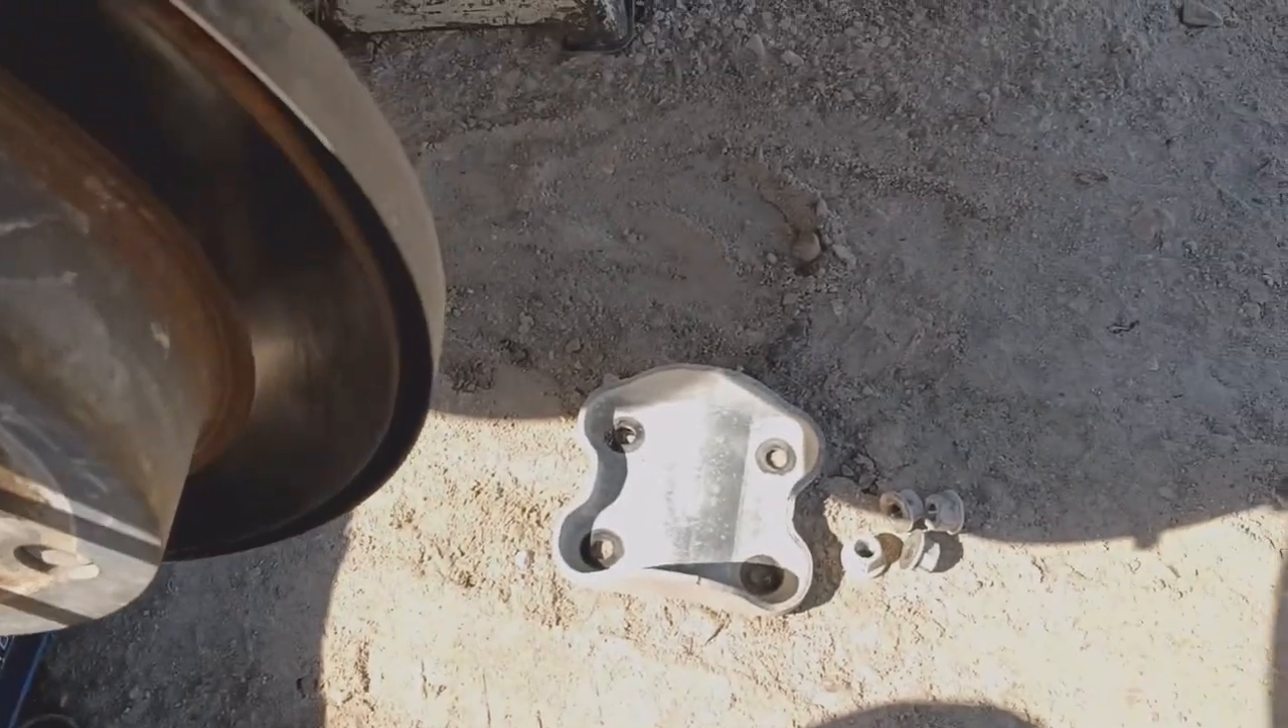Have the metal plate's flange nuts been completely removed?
Yes.